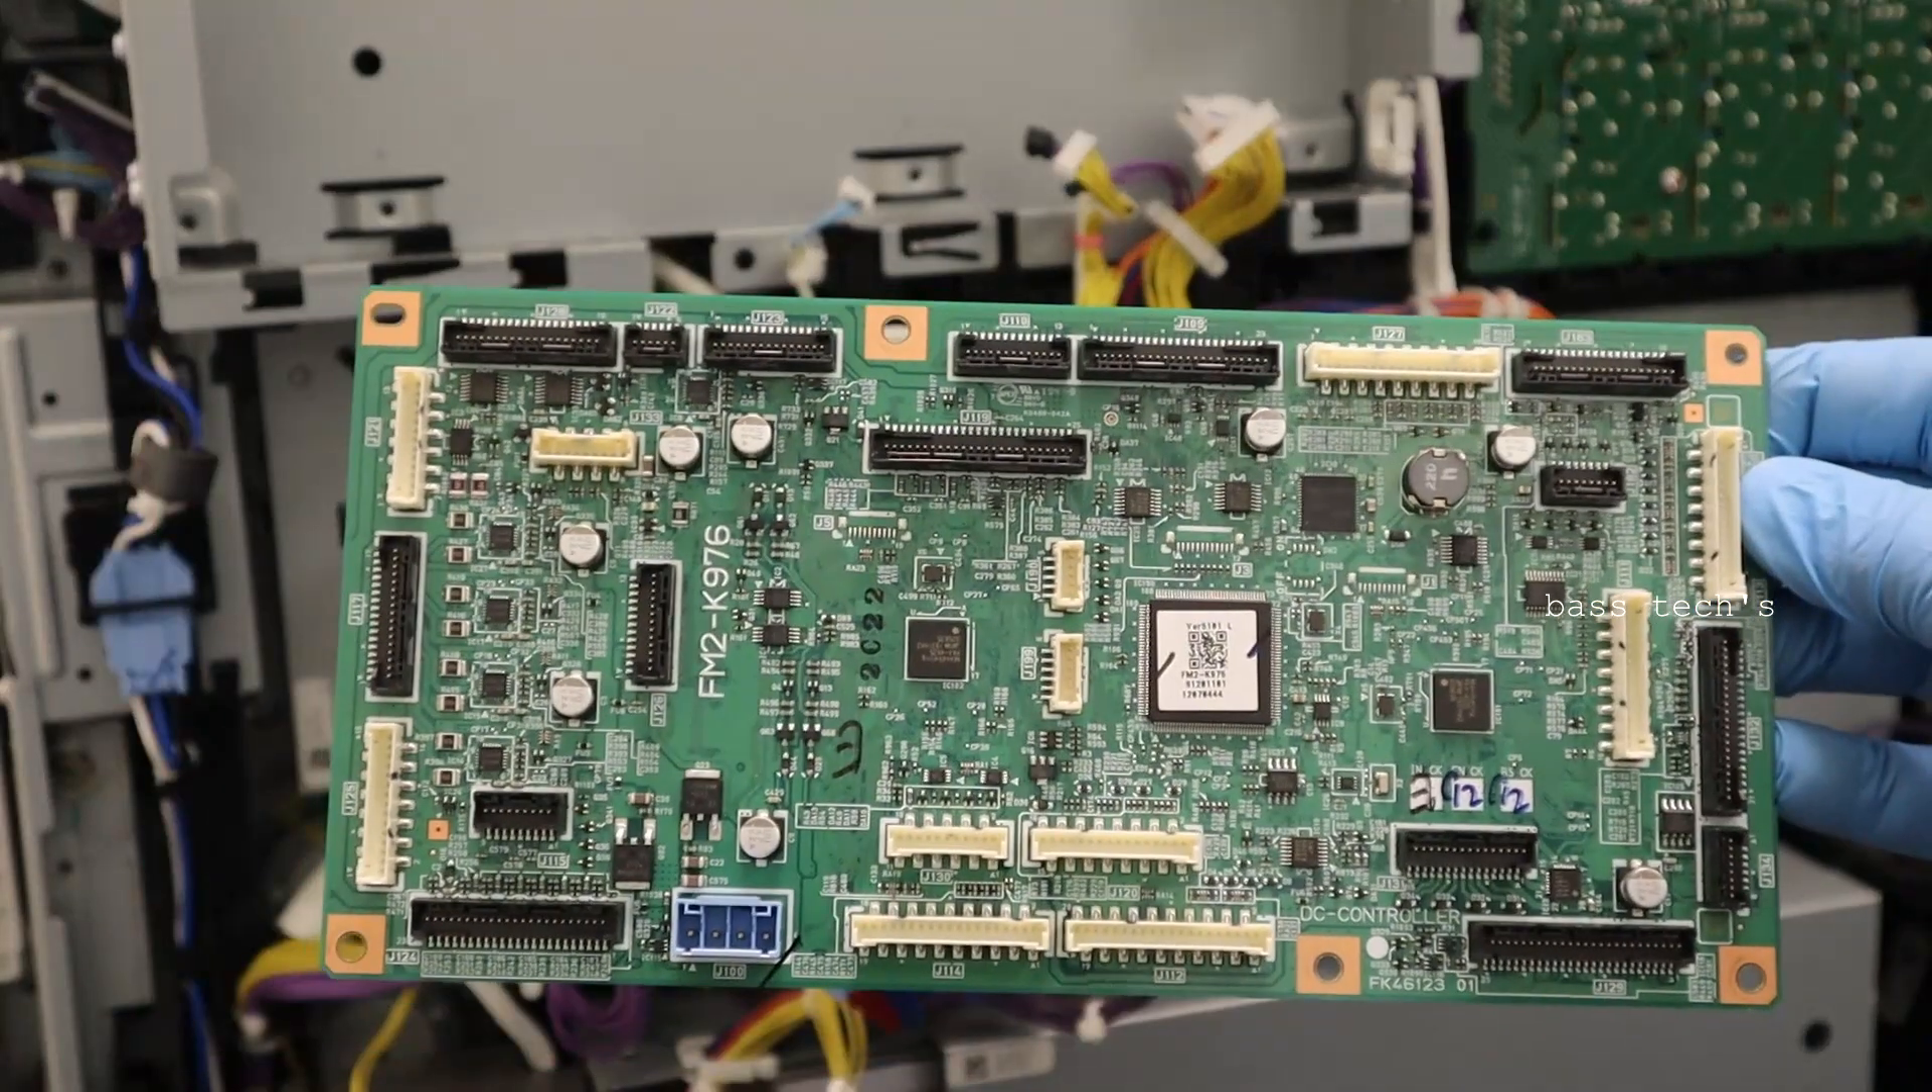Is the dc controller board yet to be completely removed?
No.